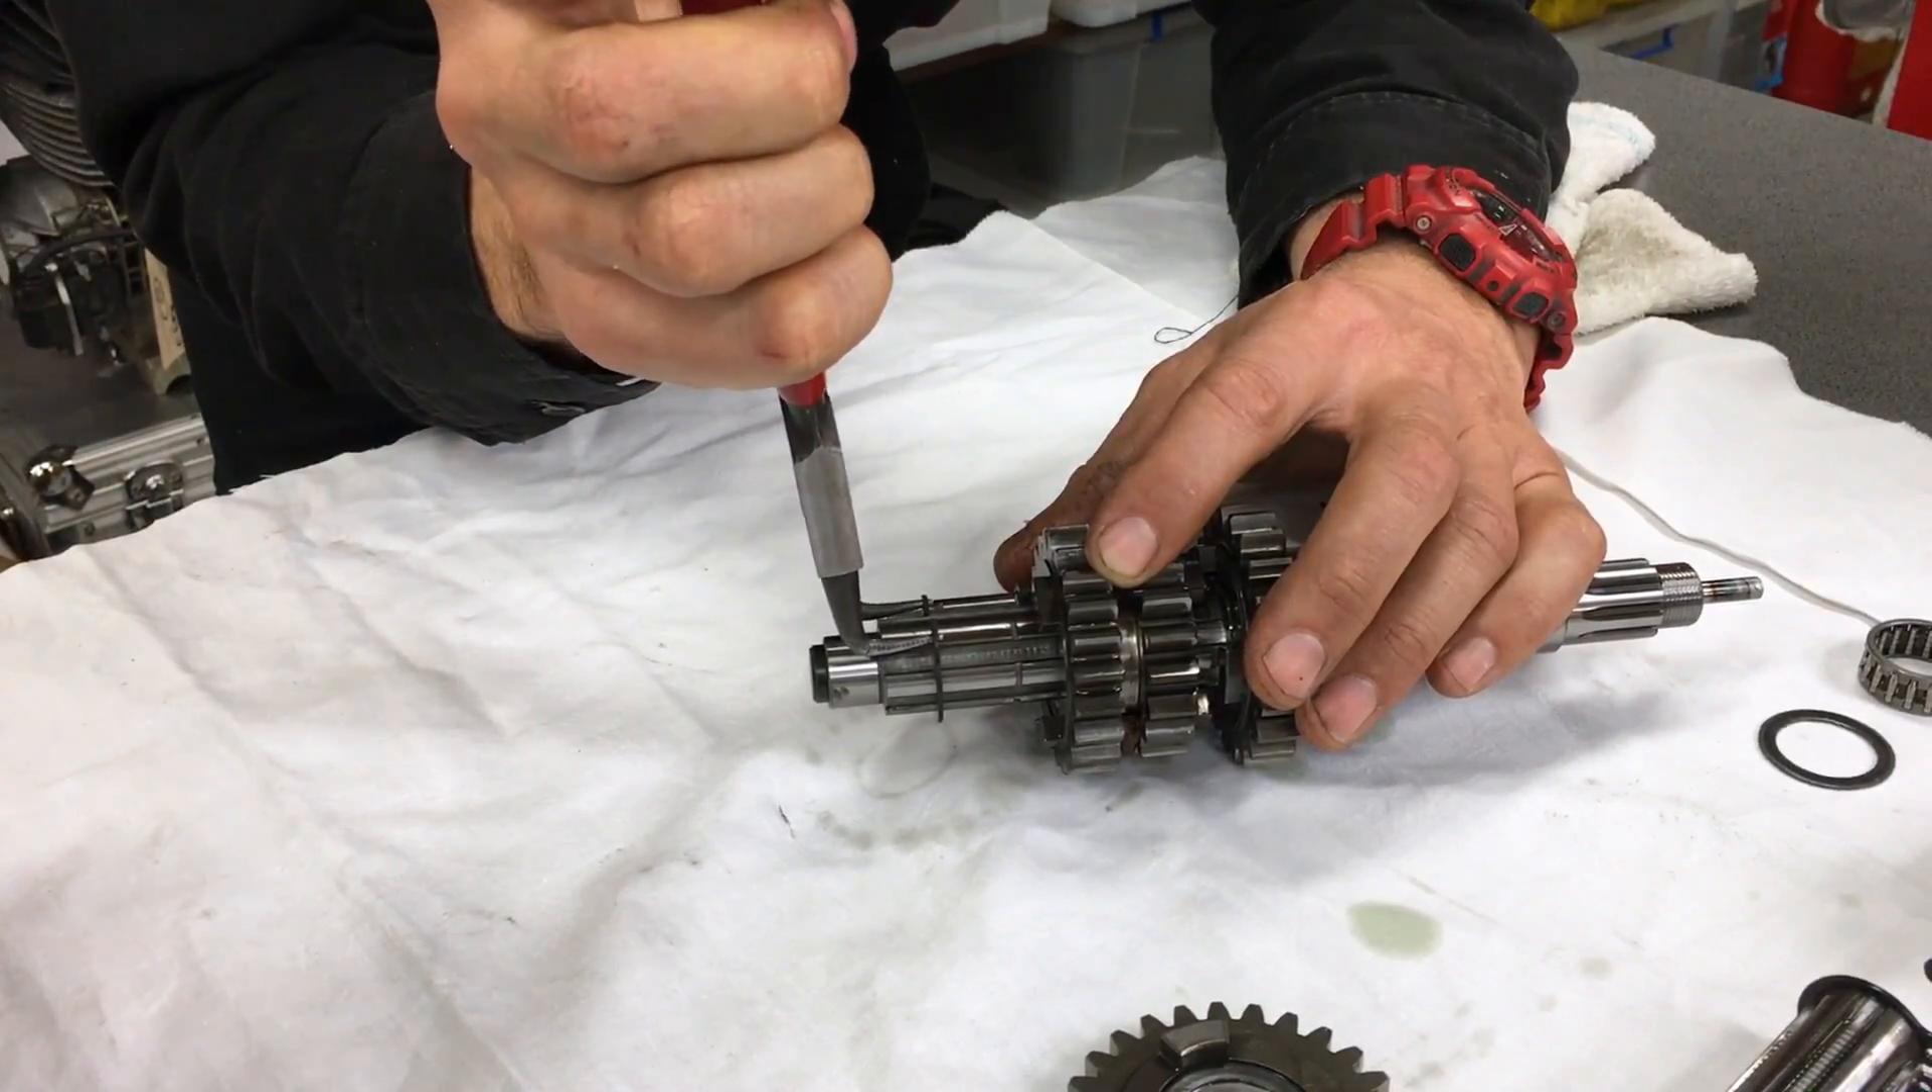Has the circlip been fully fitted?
No.